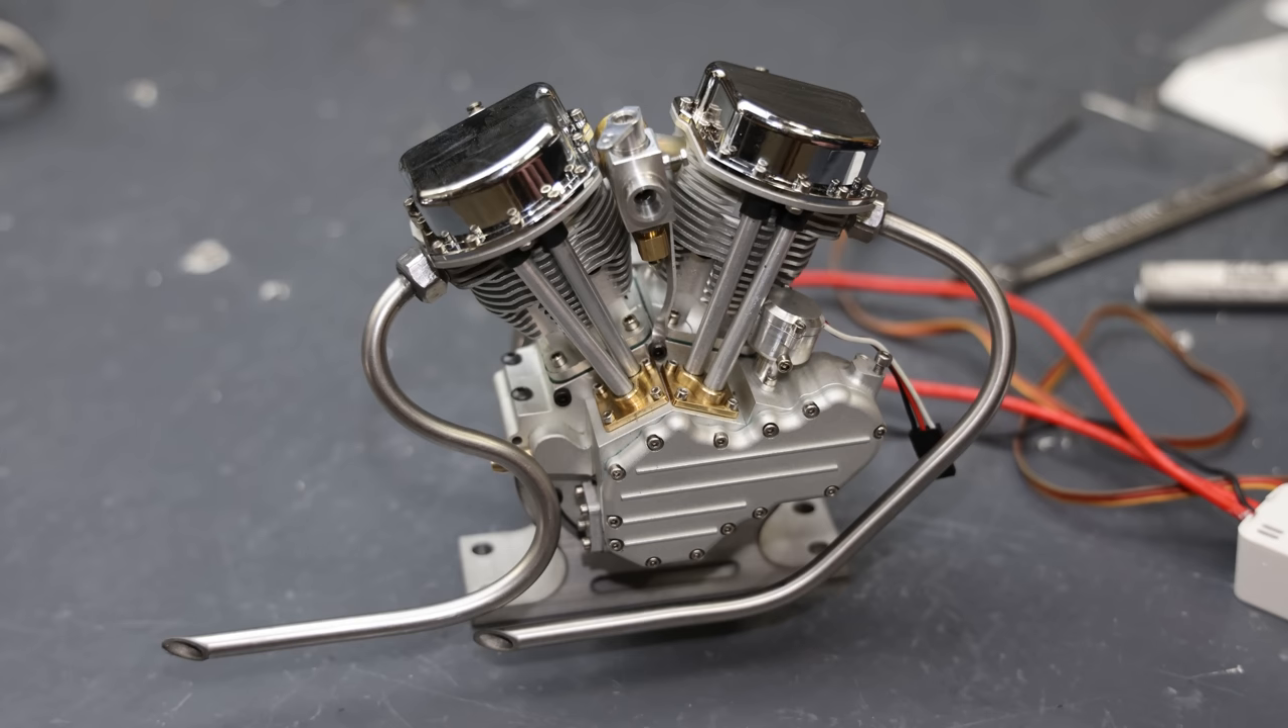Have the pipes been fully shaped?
Yes.